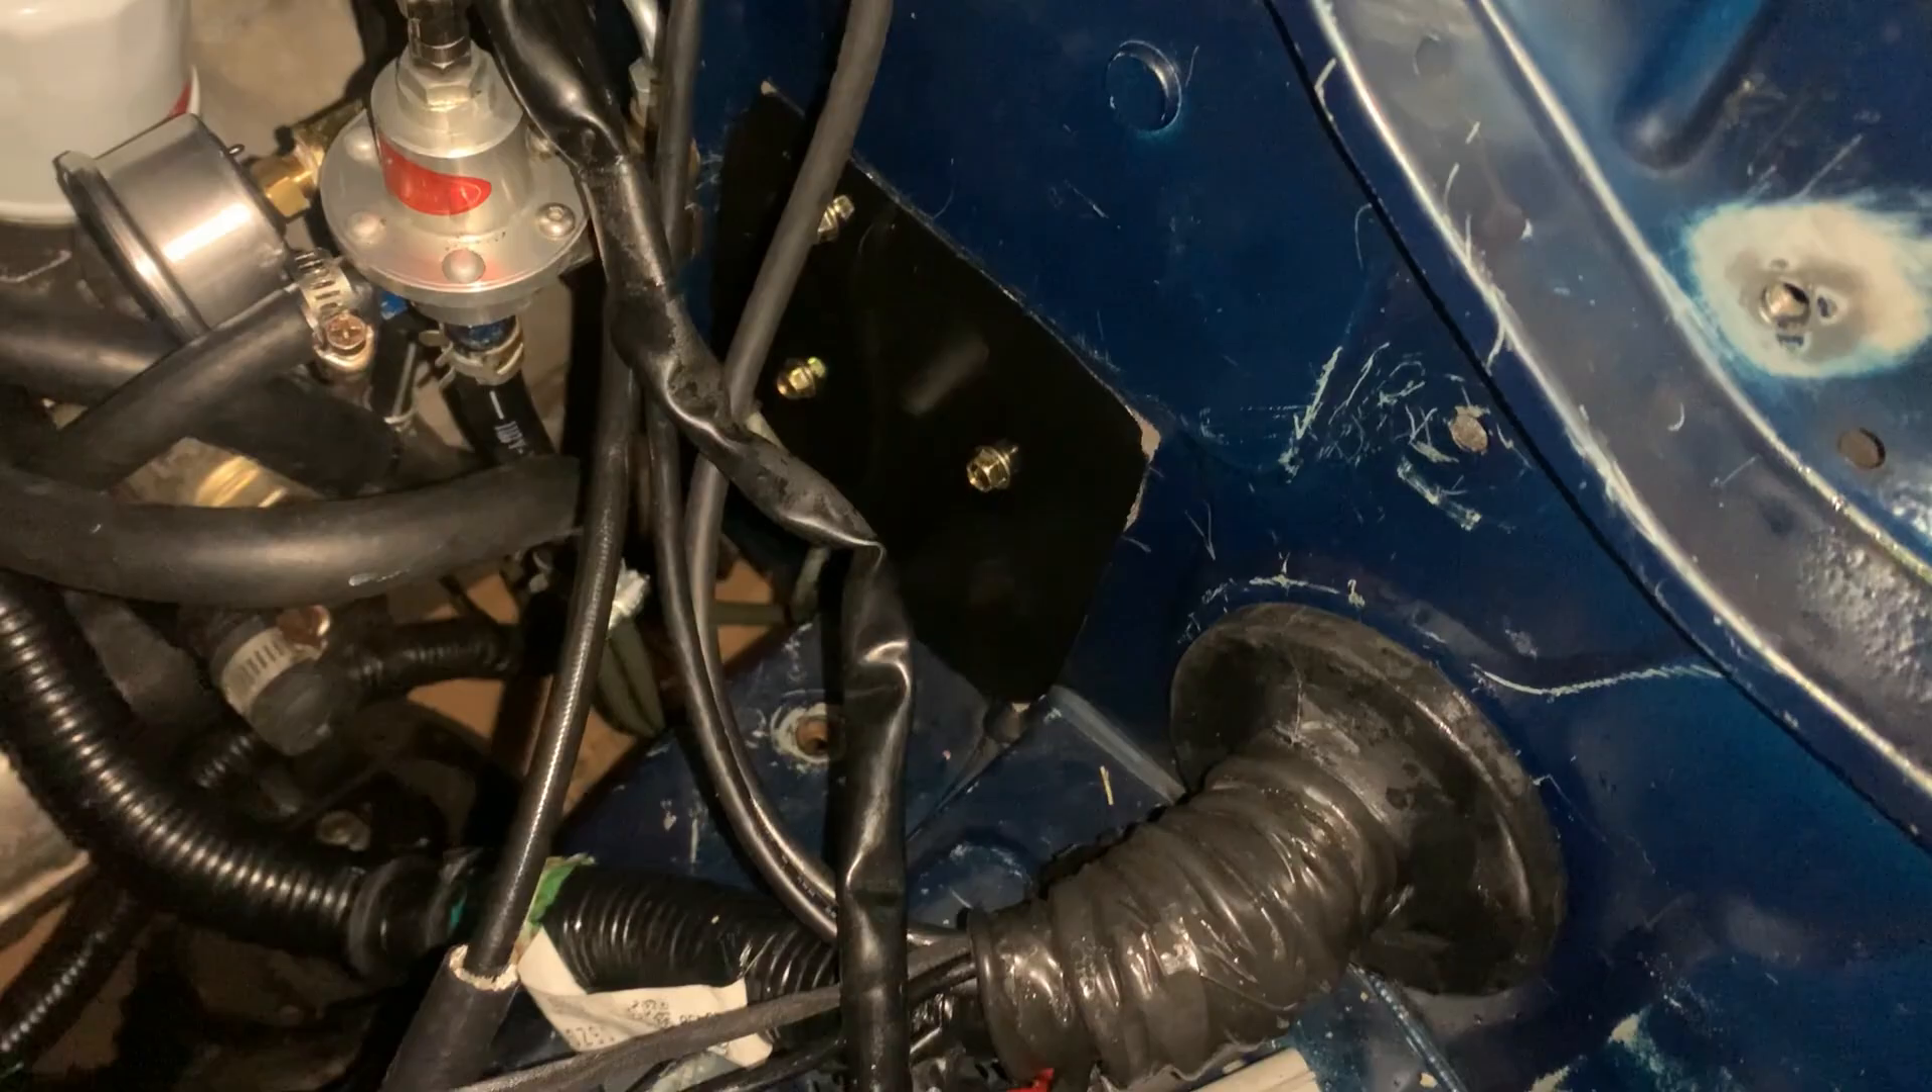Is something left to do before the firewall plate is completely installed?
No.